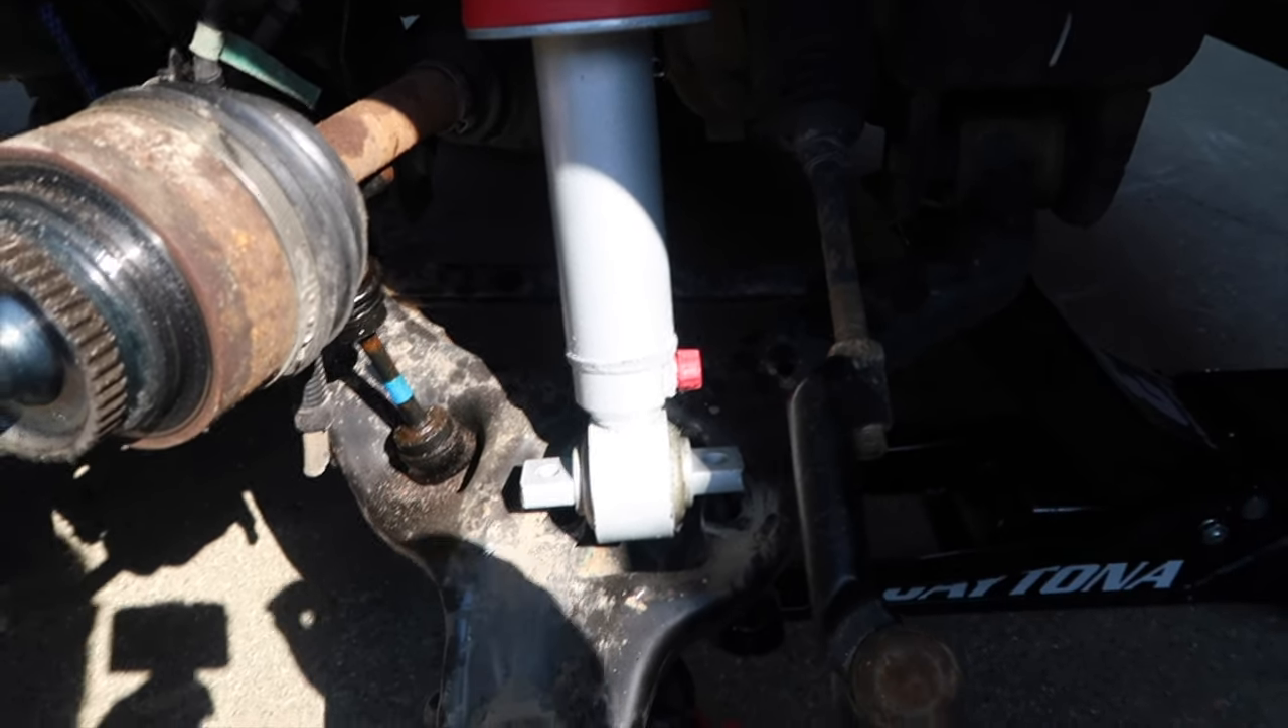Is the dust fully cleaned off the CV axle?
No.